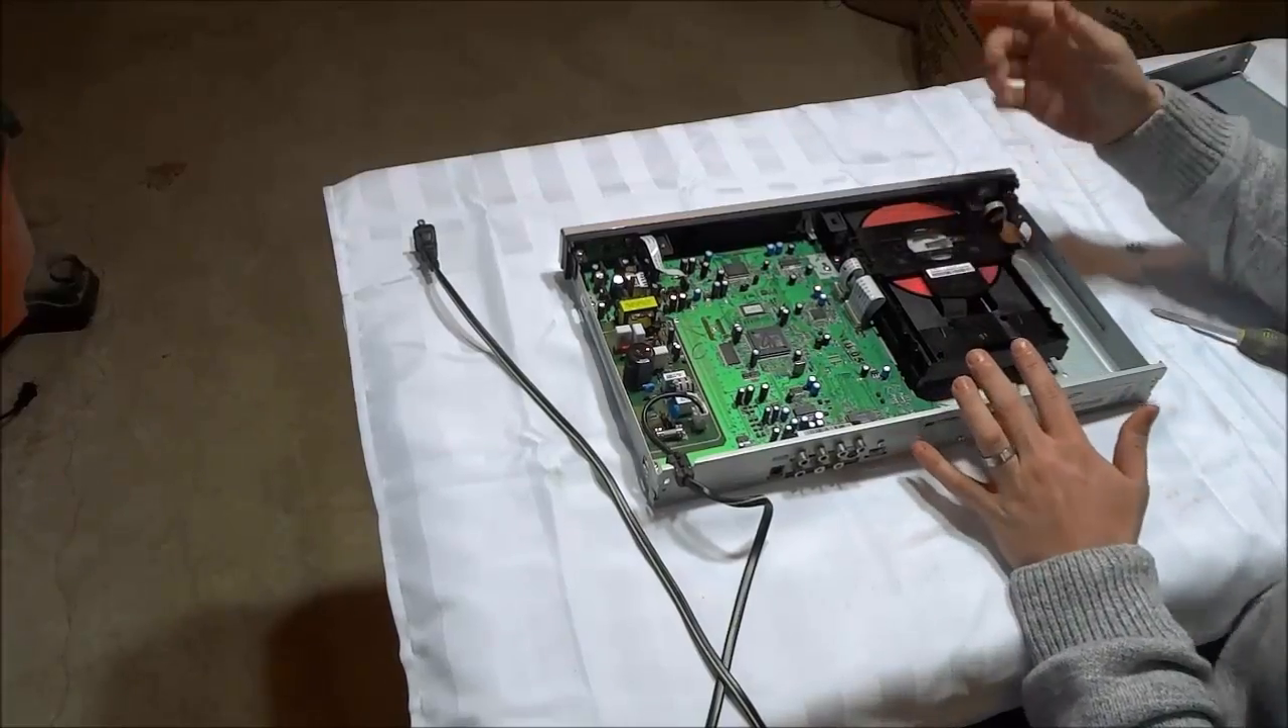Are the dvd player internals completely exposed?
Yes.